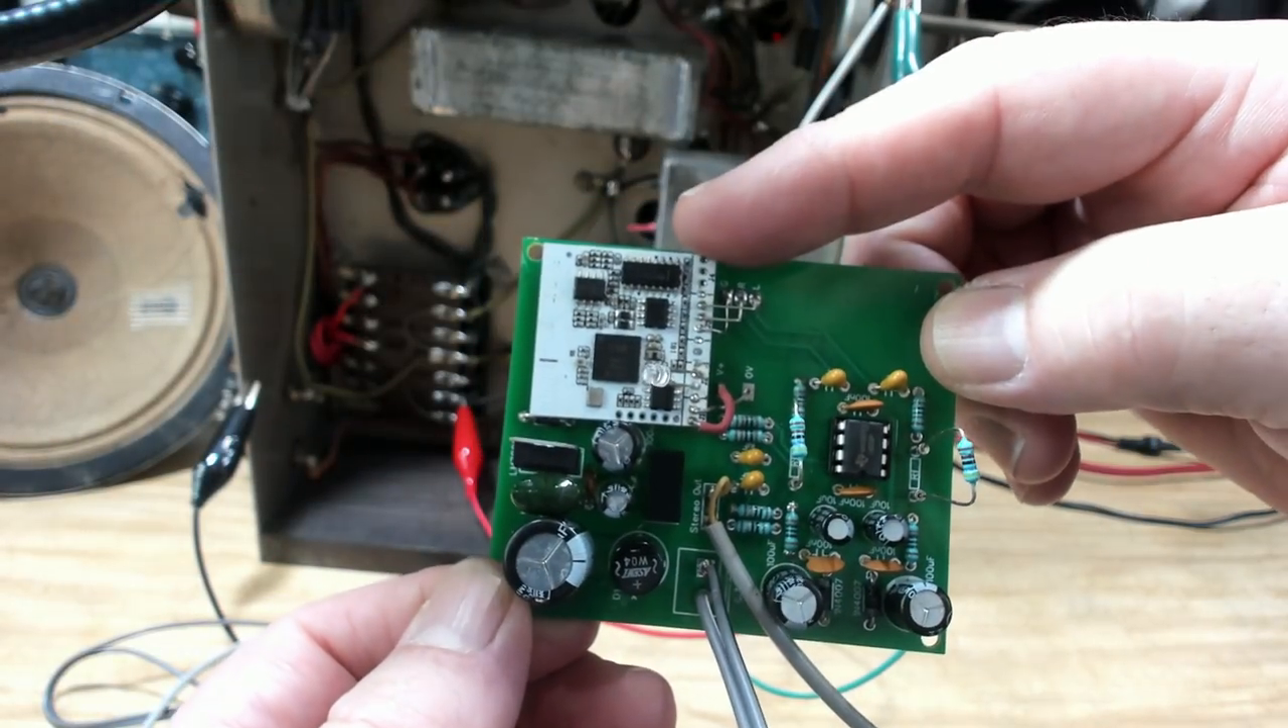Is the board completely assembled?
Yes.